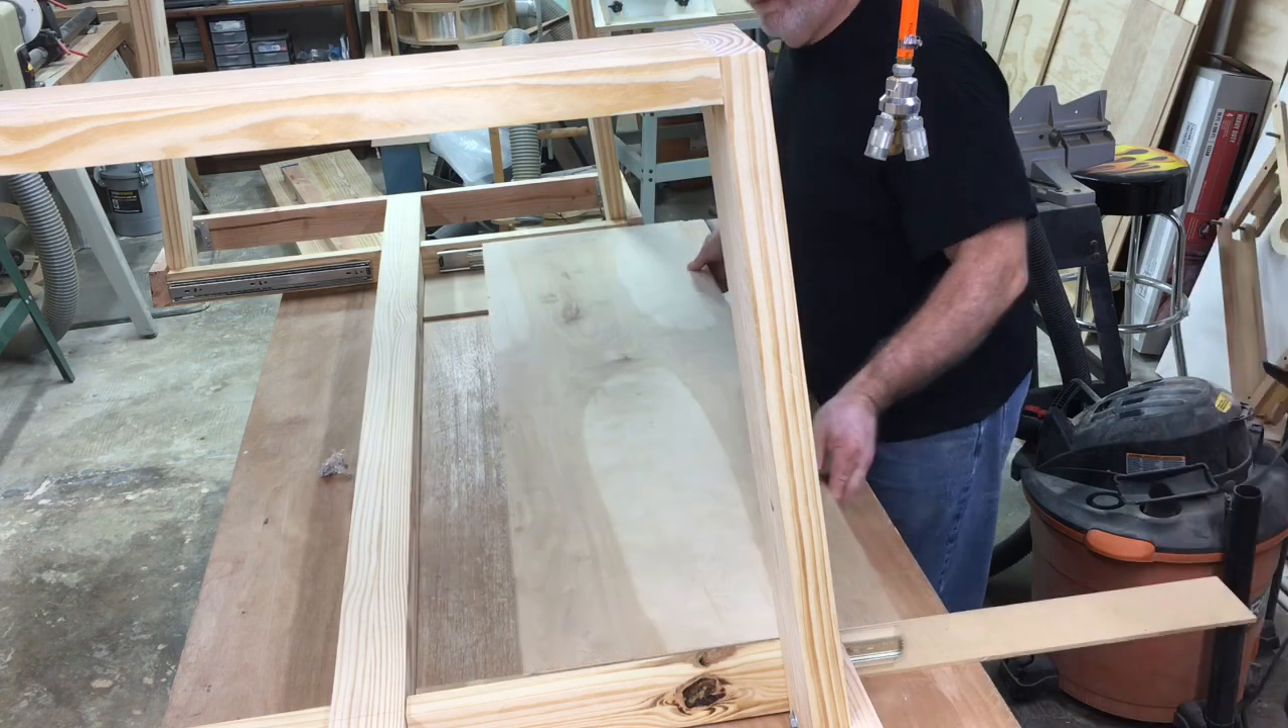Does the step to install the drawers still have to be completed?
Yes.